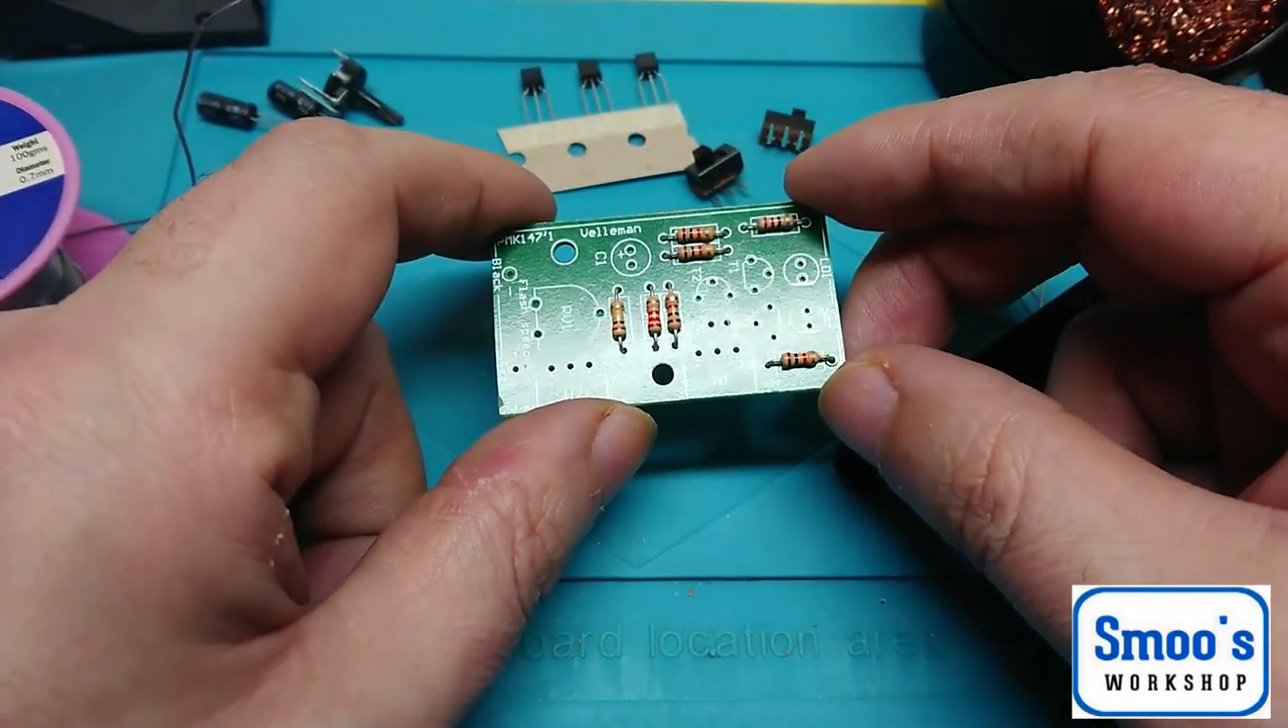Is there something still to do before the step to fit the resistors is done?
No.